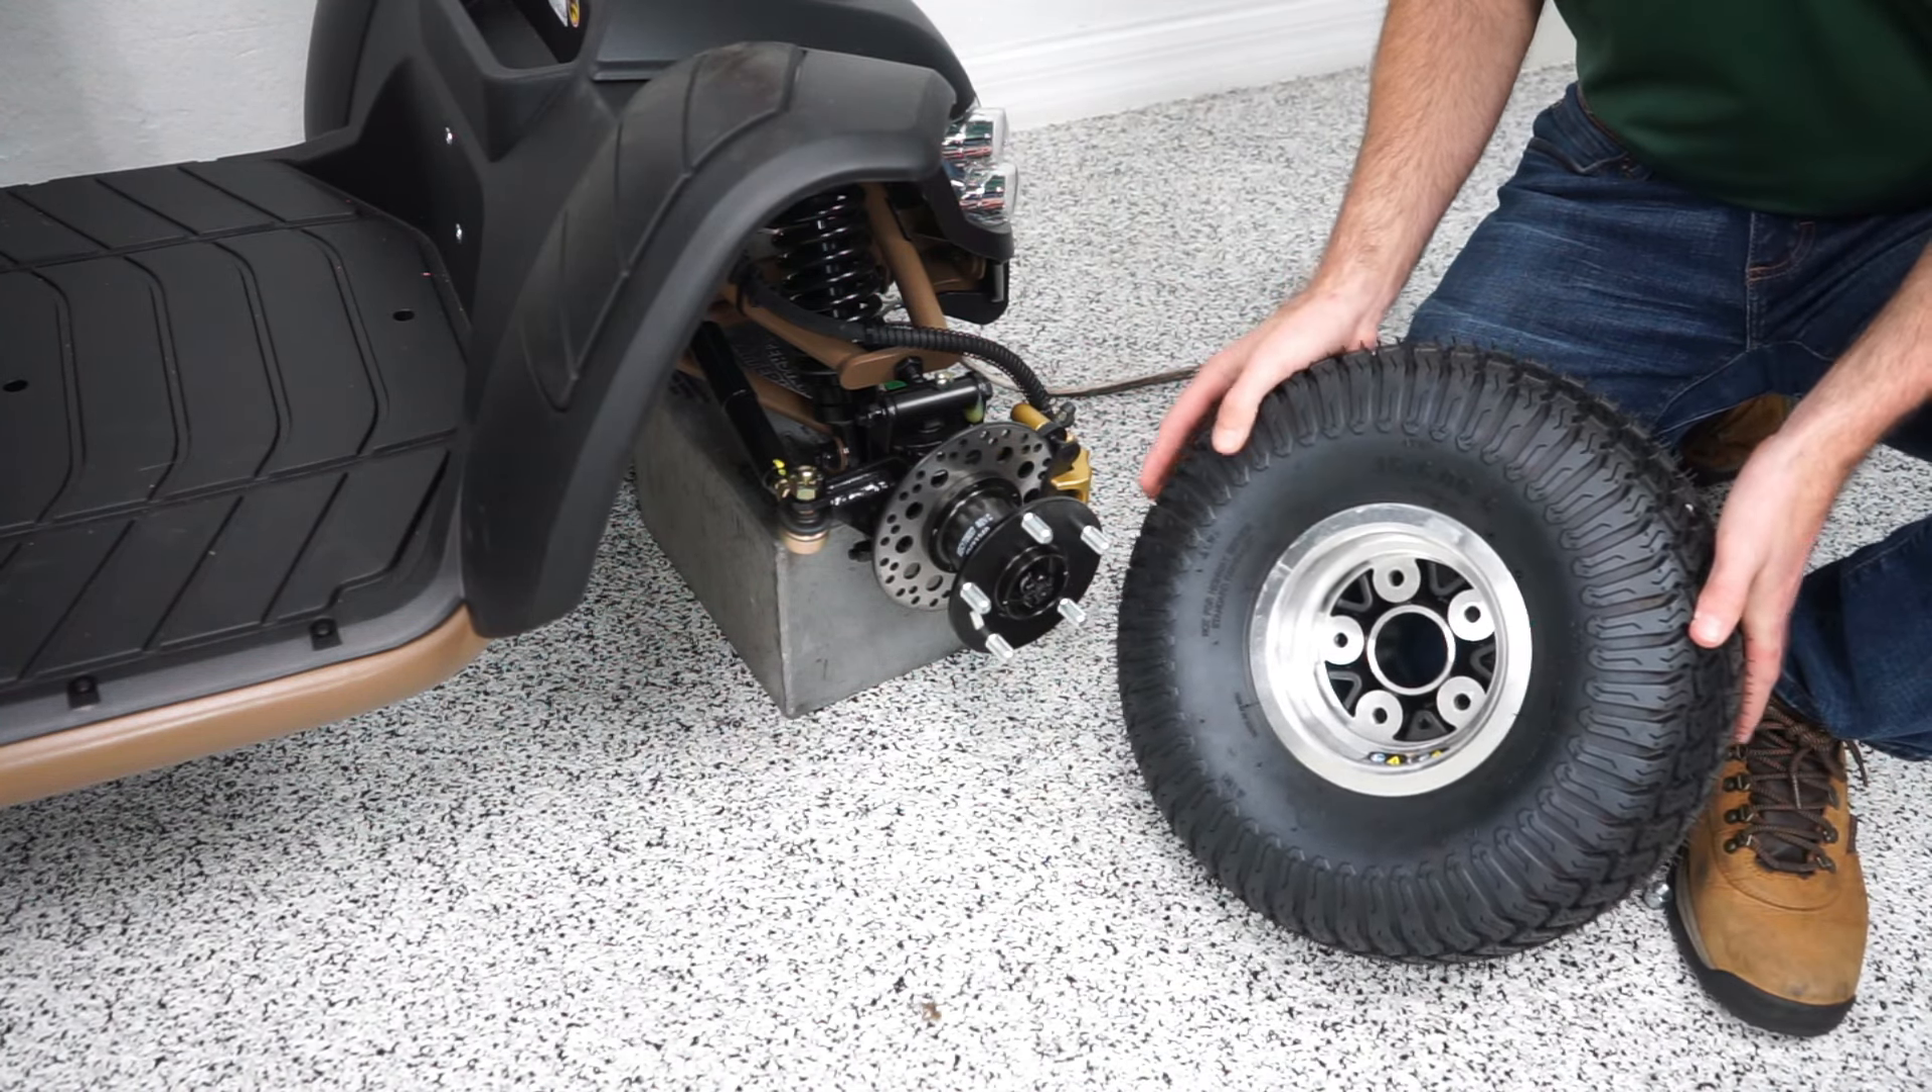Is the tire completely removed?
Yes.